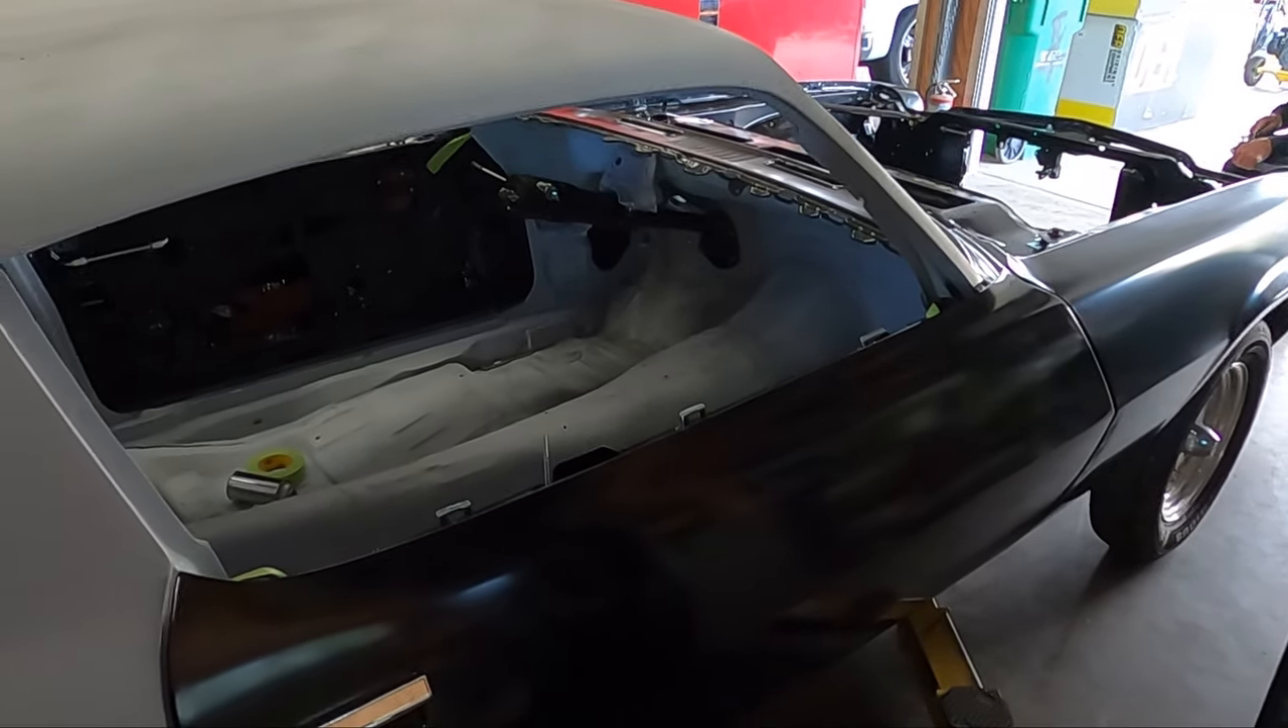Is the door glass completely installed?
No.